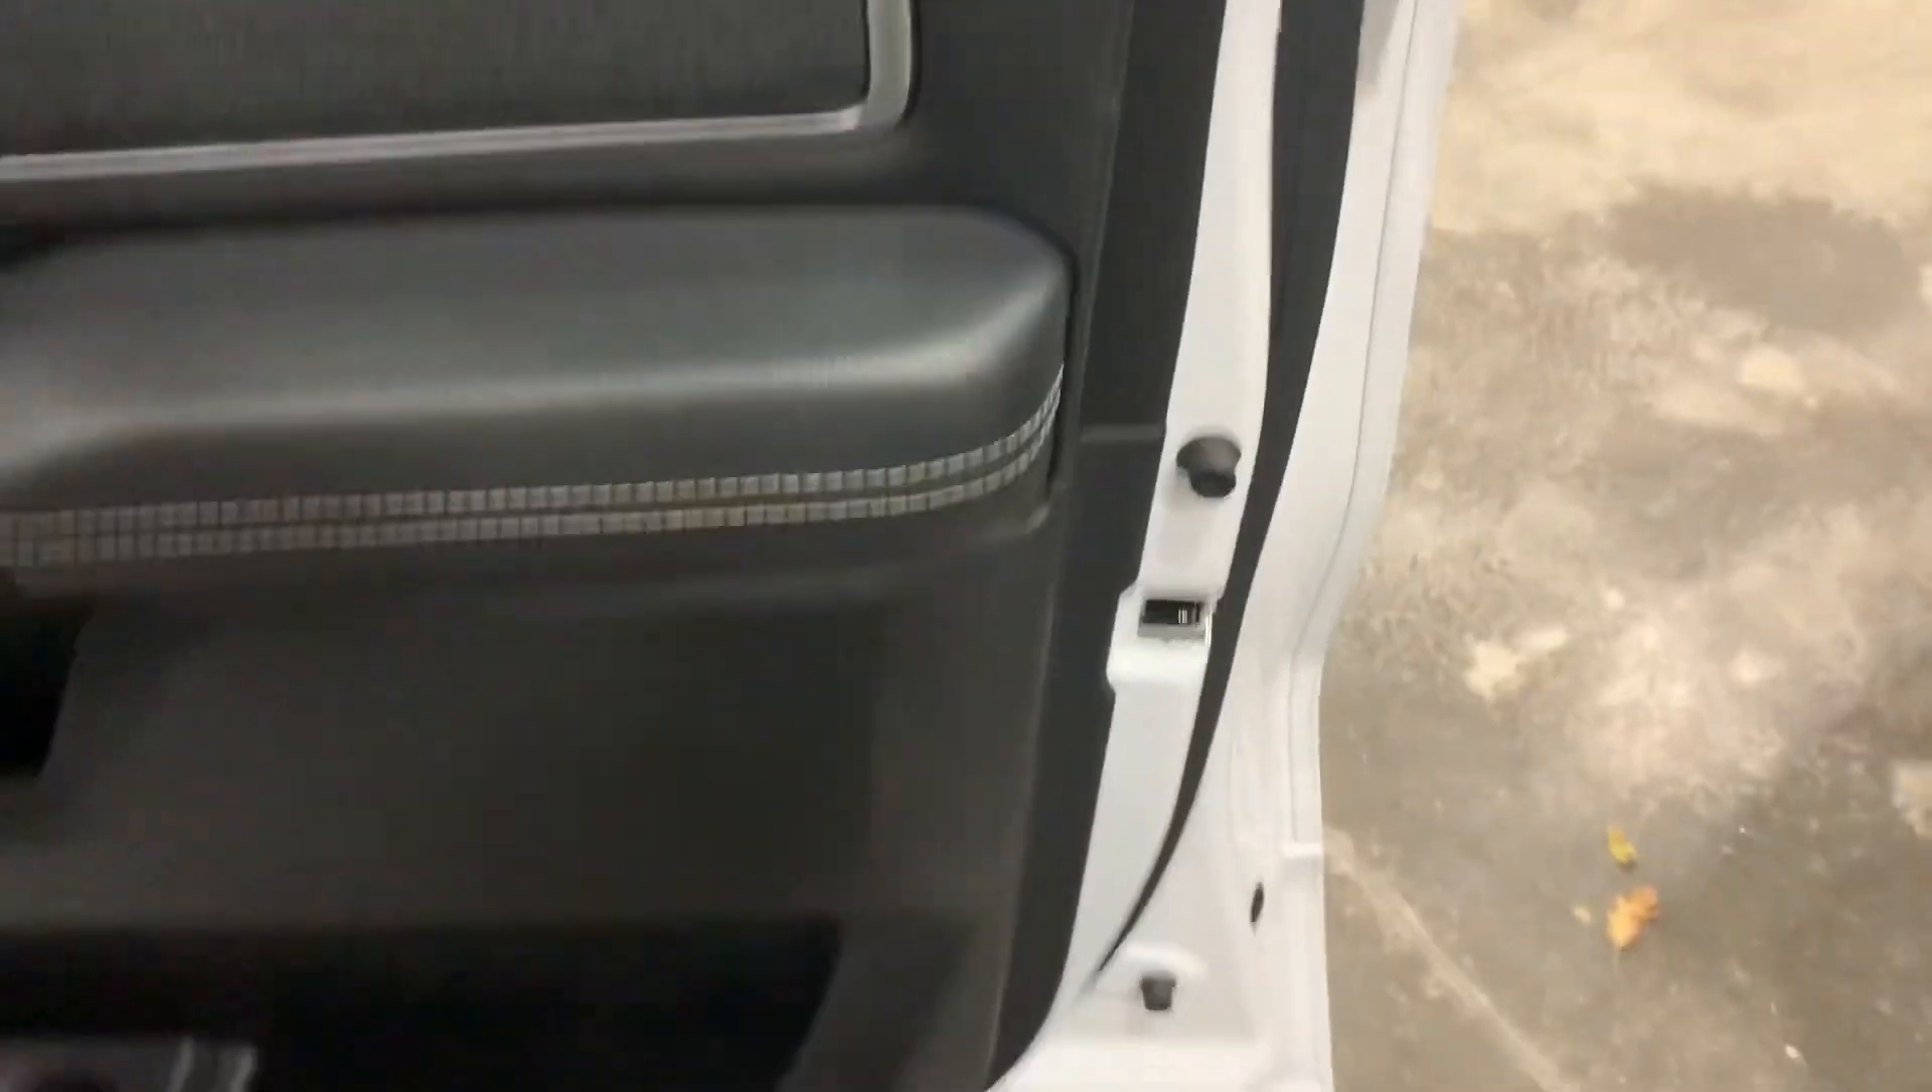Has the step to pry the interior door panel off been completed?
No.